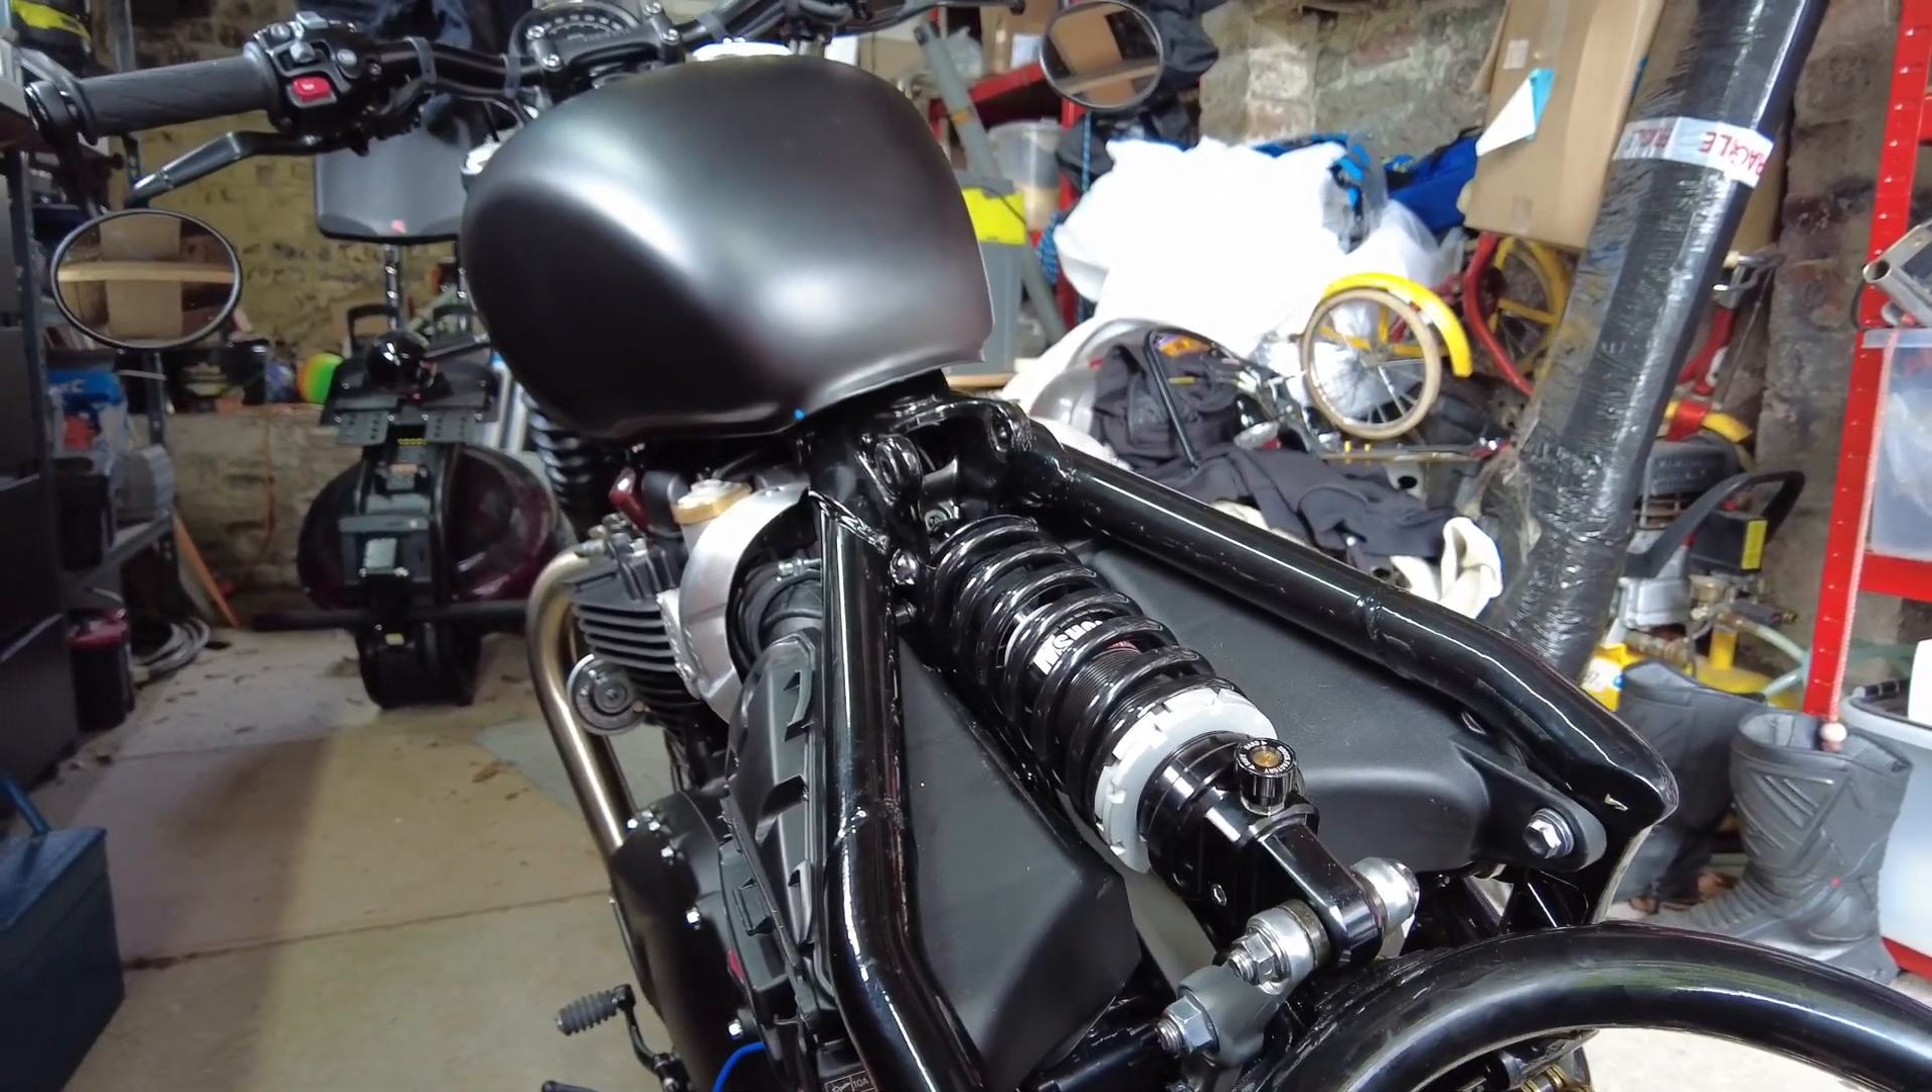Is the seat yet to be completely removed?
No.